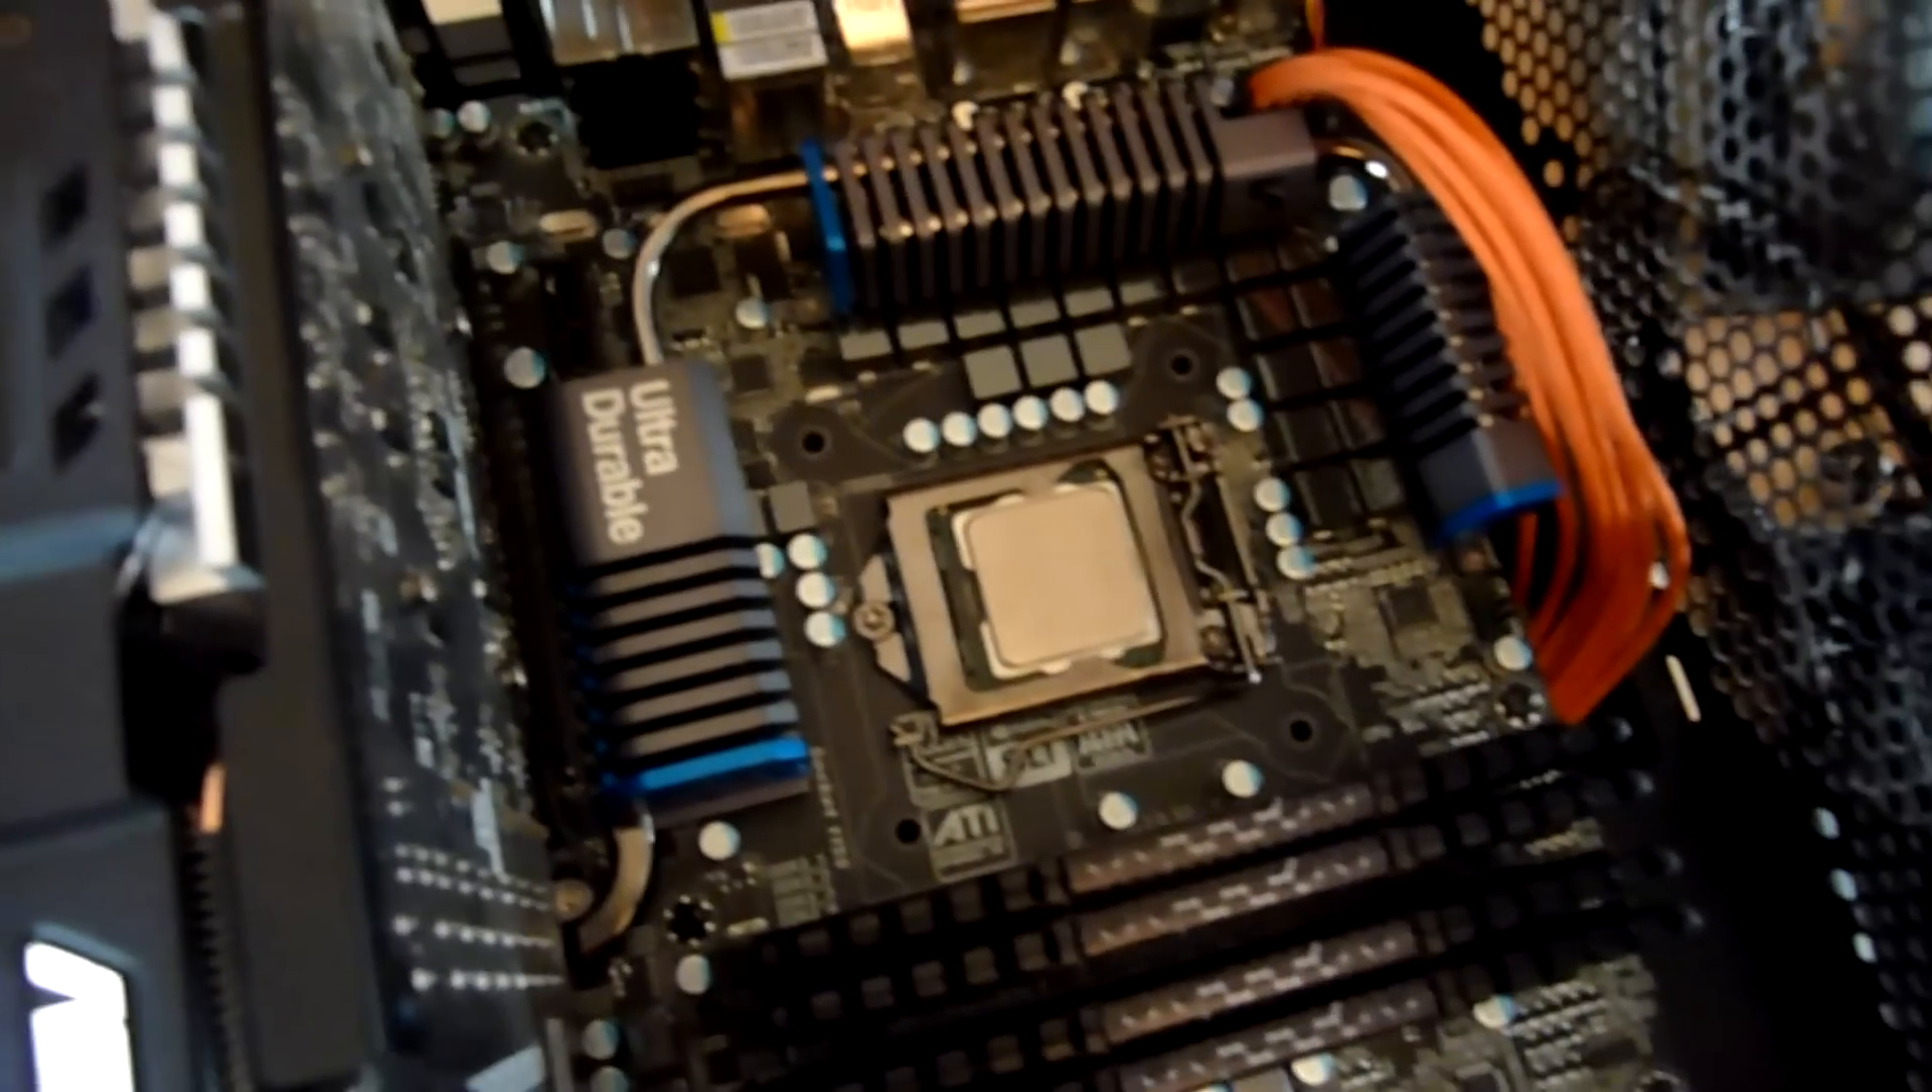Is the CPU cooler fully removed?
Yes.